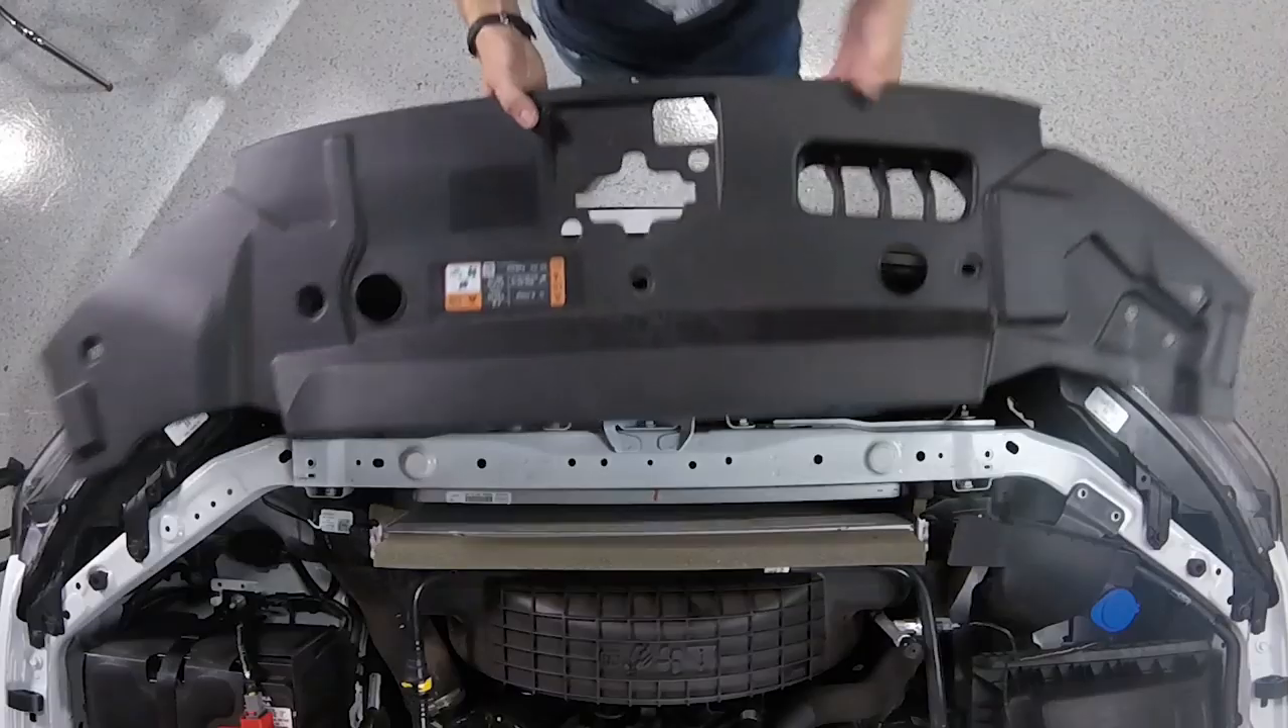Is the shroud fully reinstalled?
No.